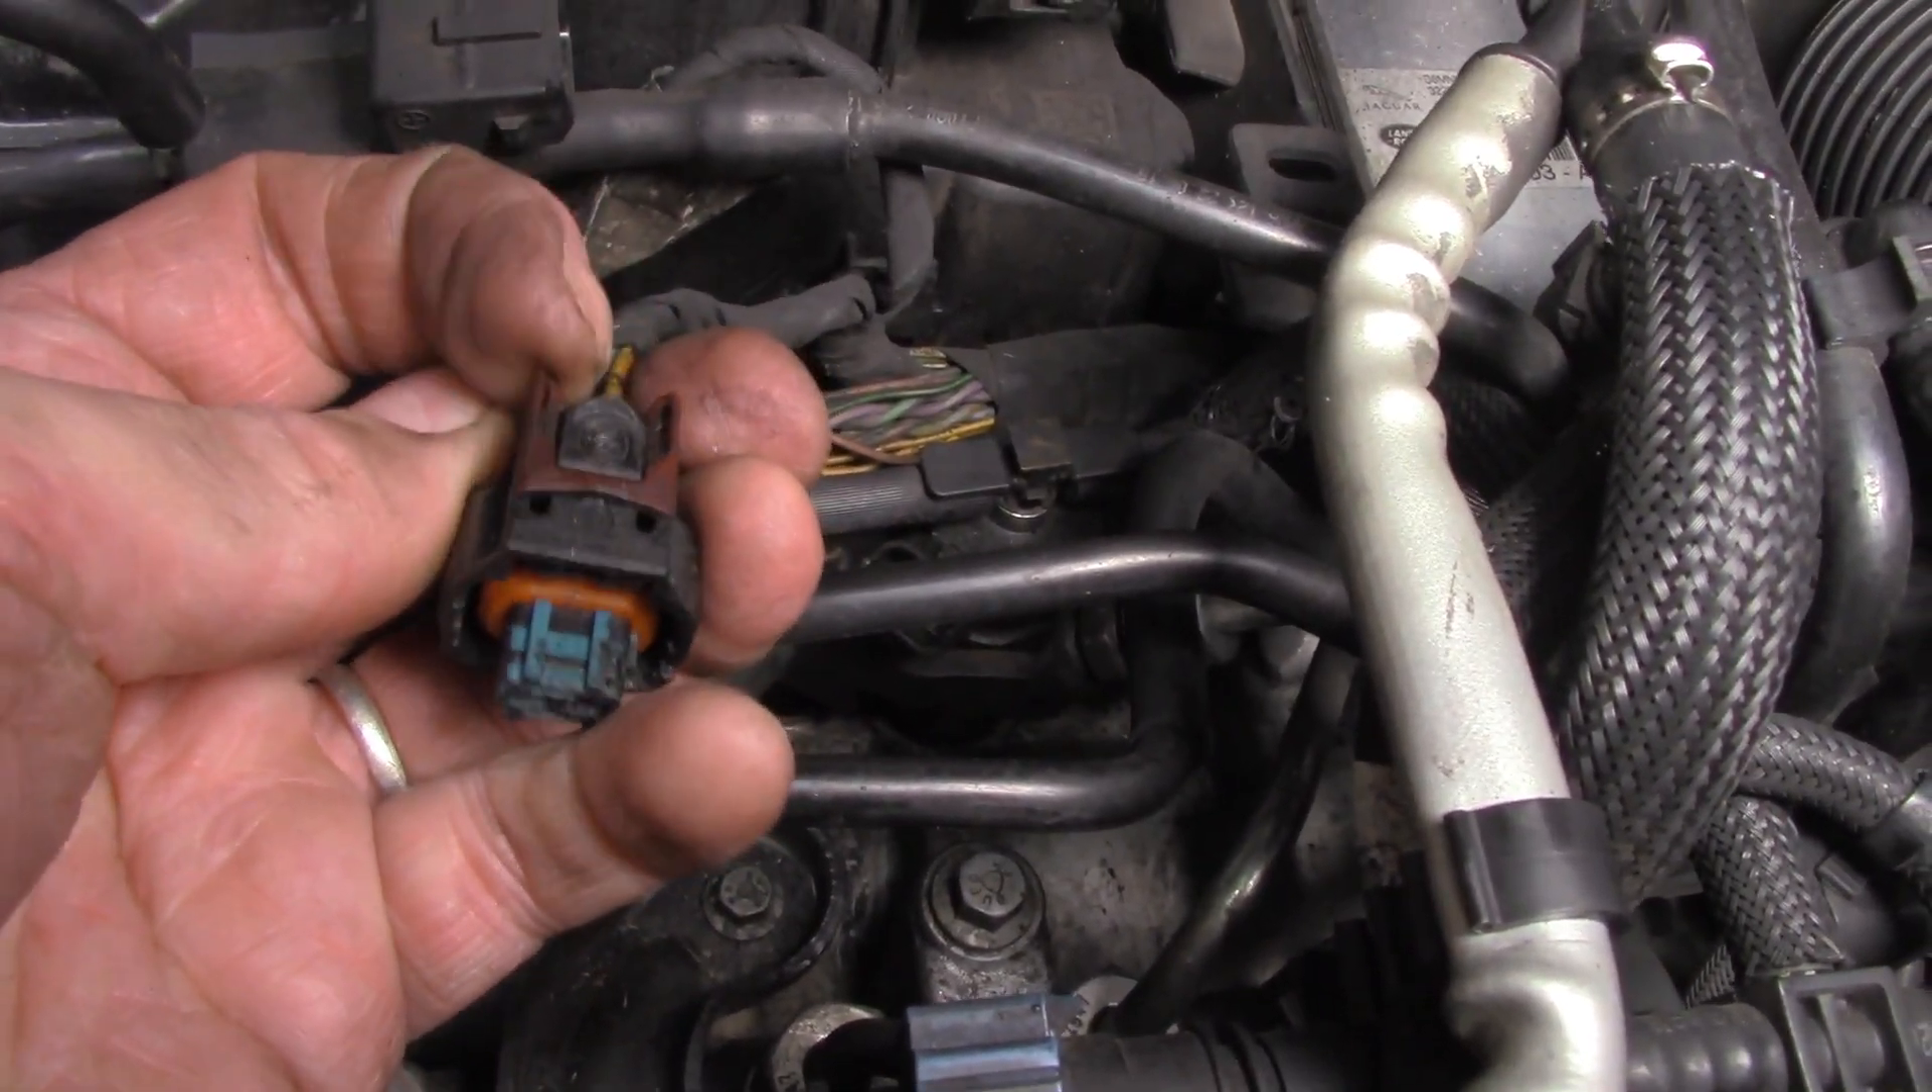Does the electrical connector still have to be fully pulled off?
No.